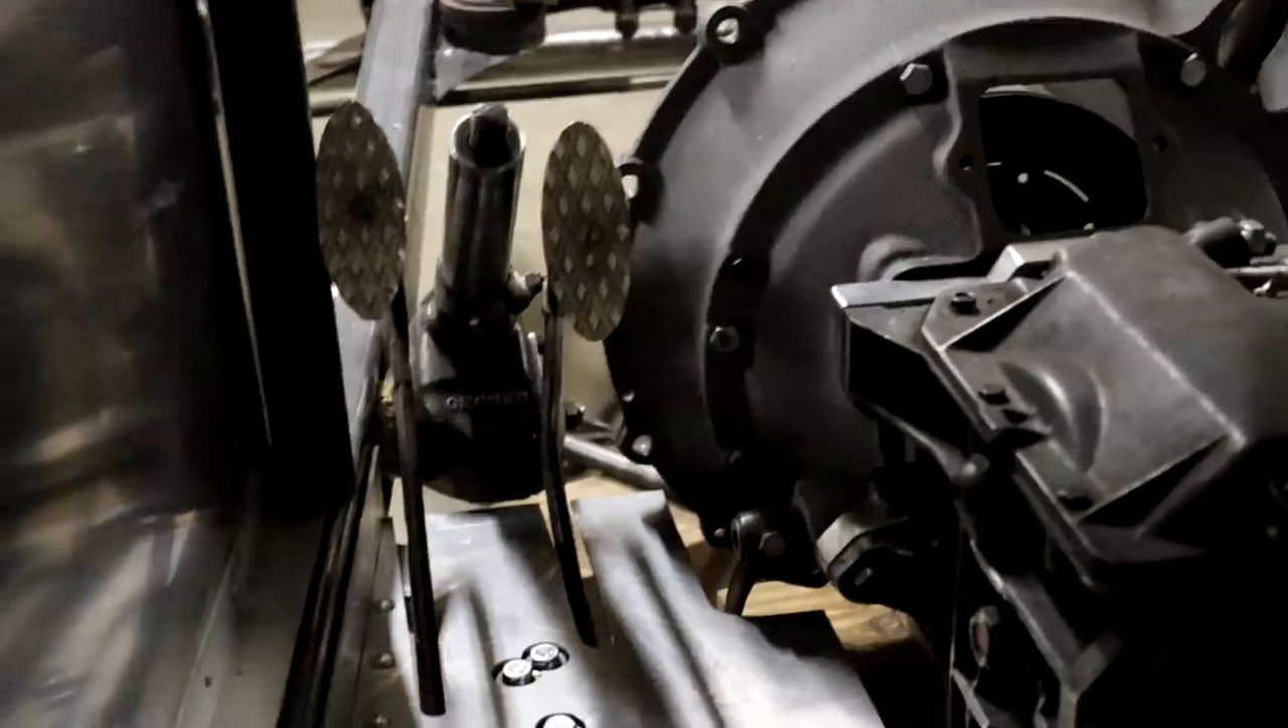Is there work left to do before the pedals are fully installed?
No.